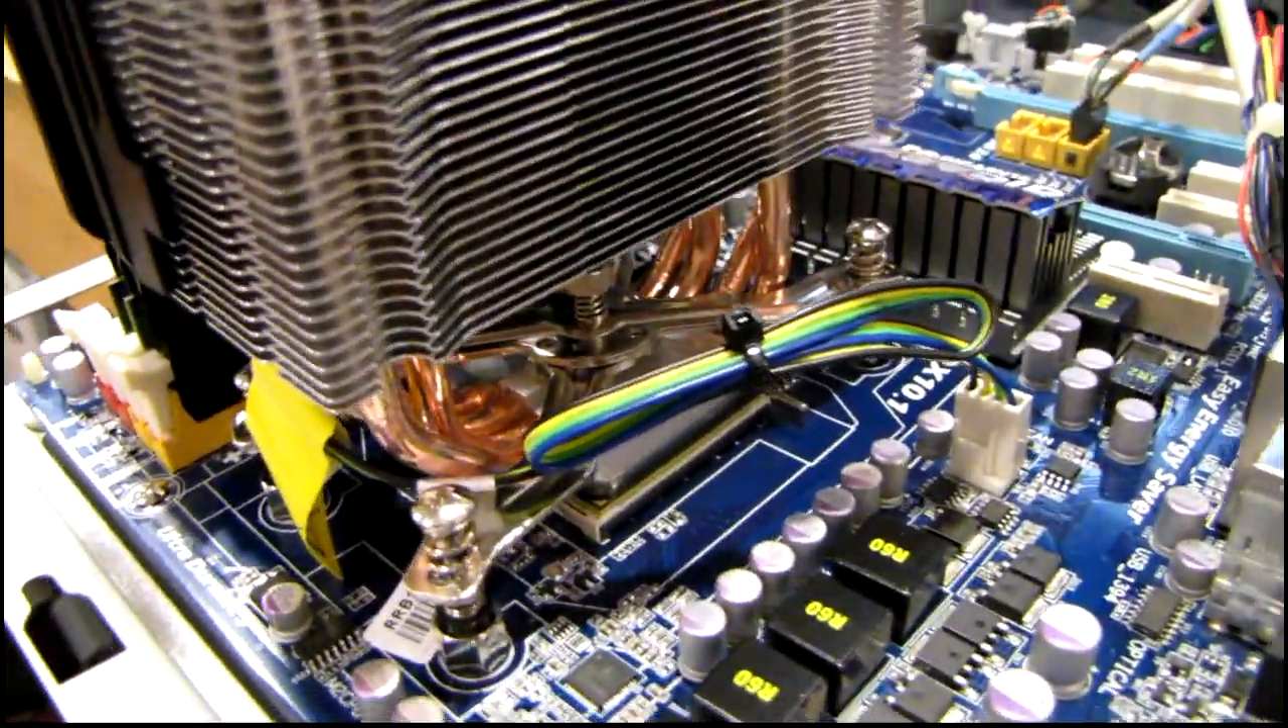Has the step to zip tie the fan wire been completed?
Yes.